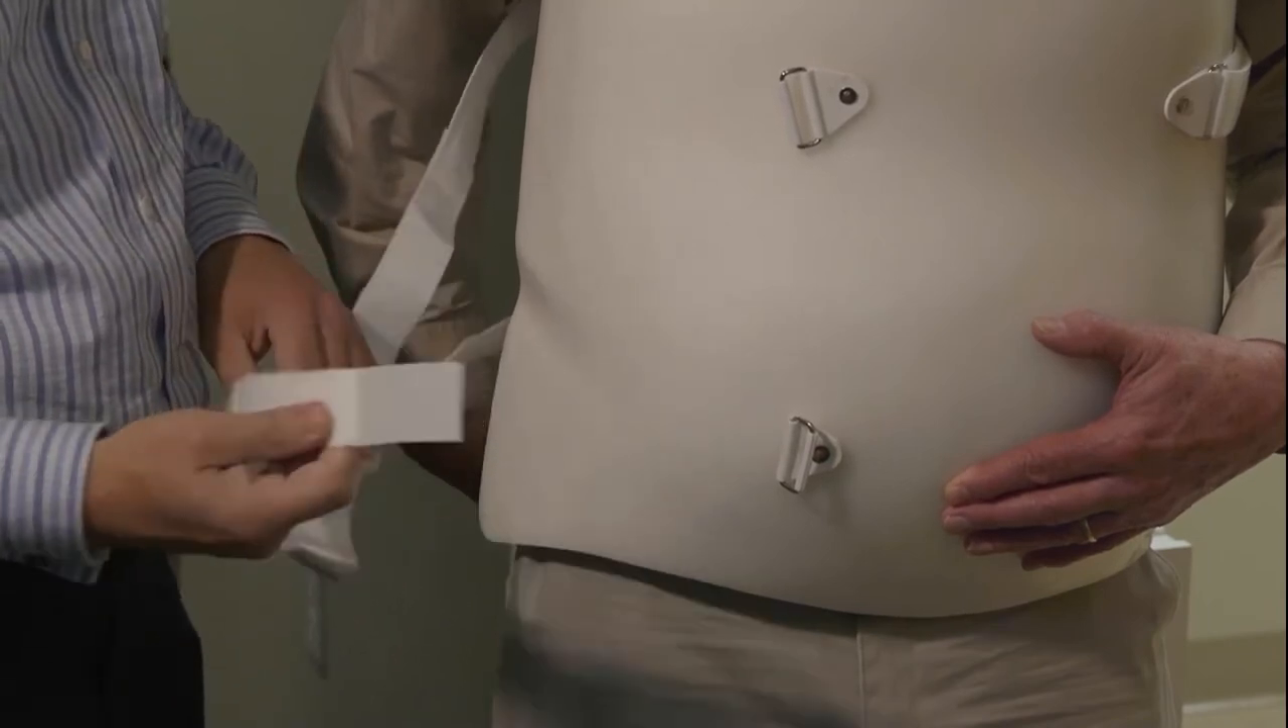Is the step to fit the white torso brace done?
No.